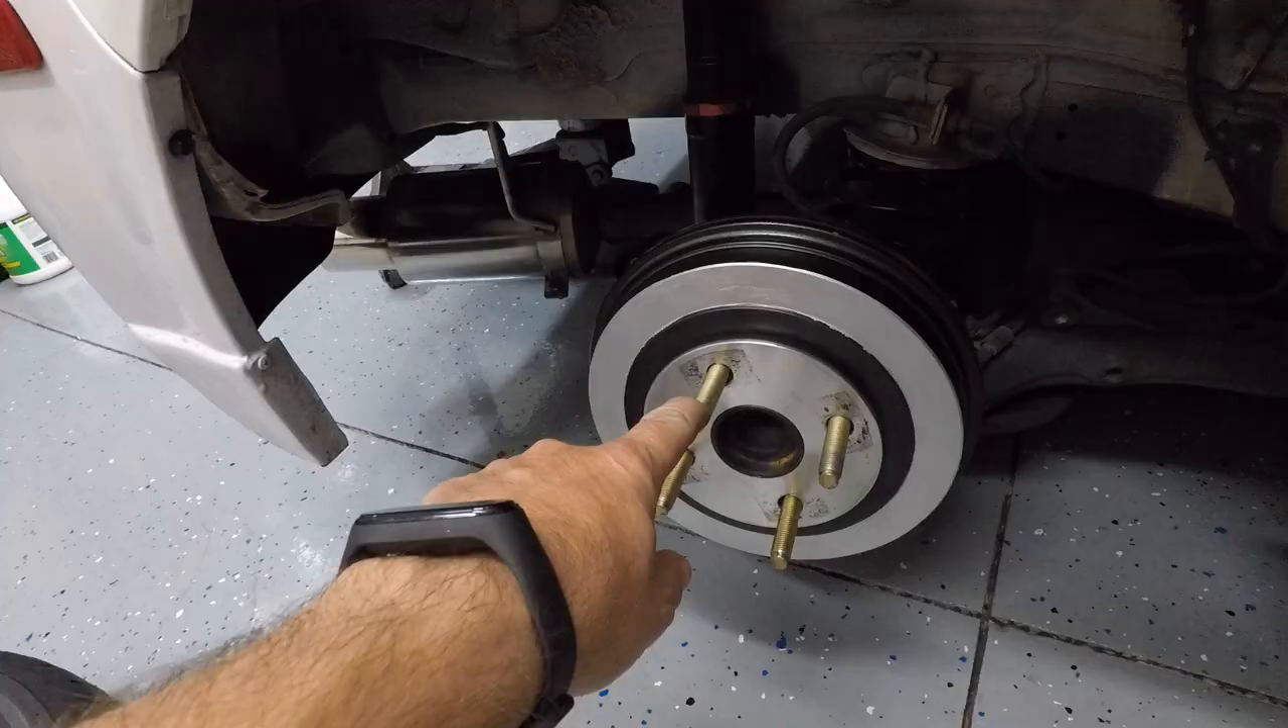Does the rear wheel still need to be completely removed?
No.